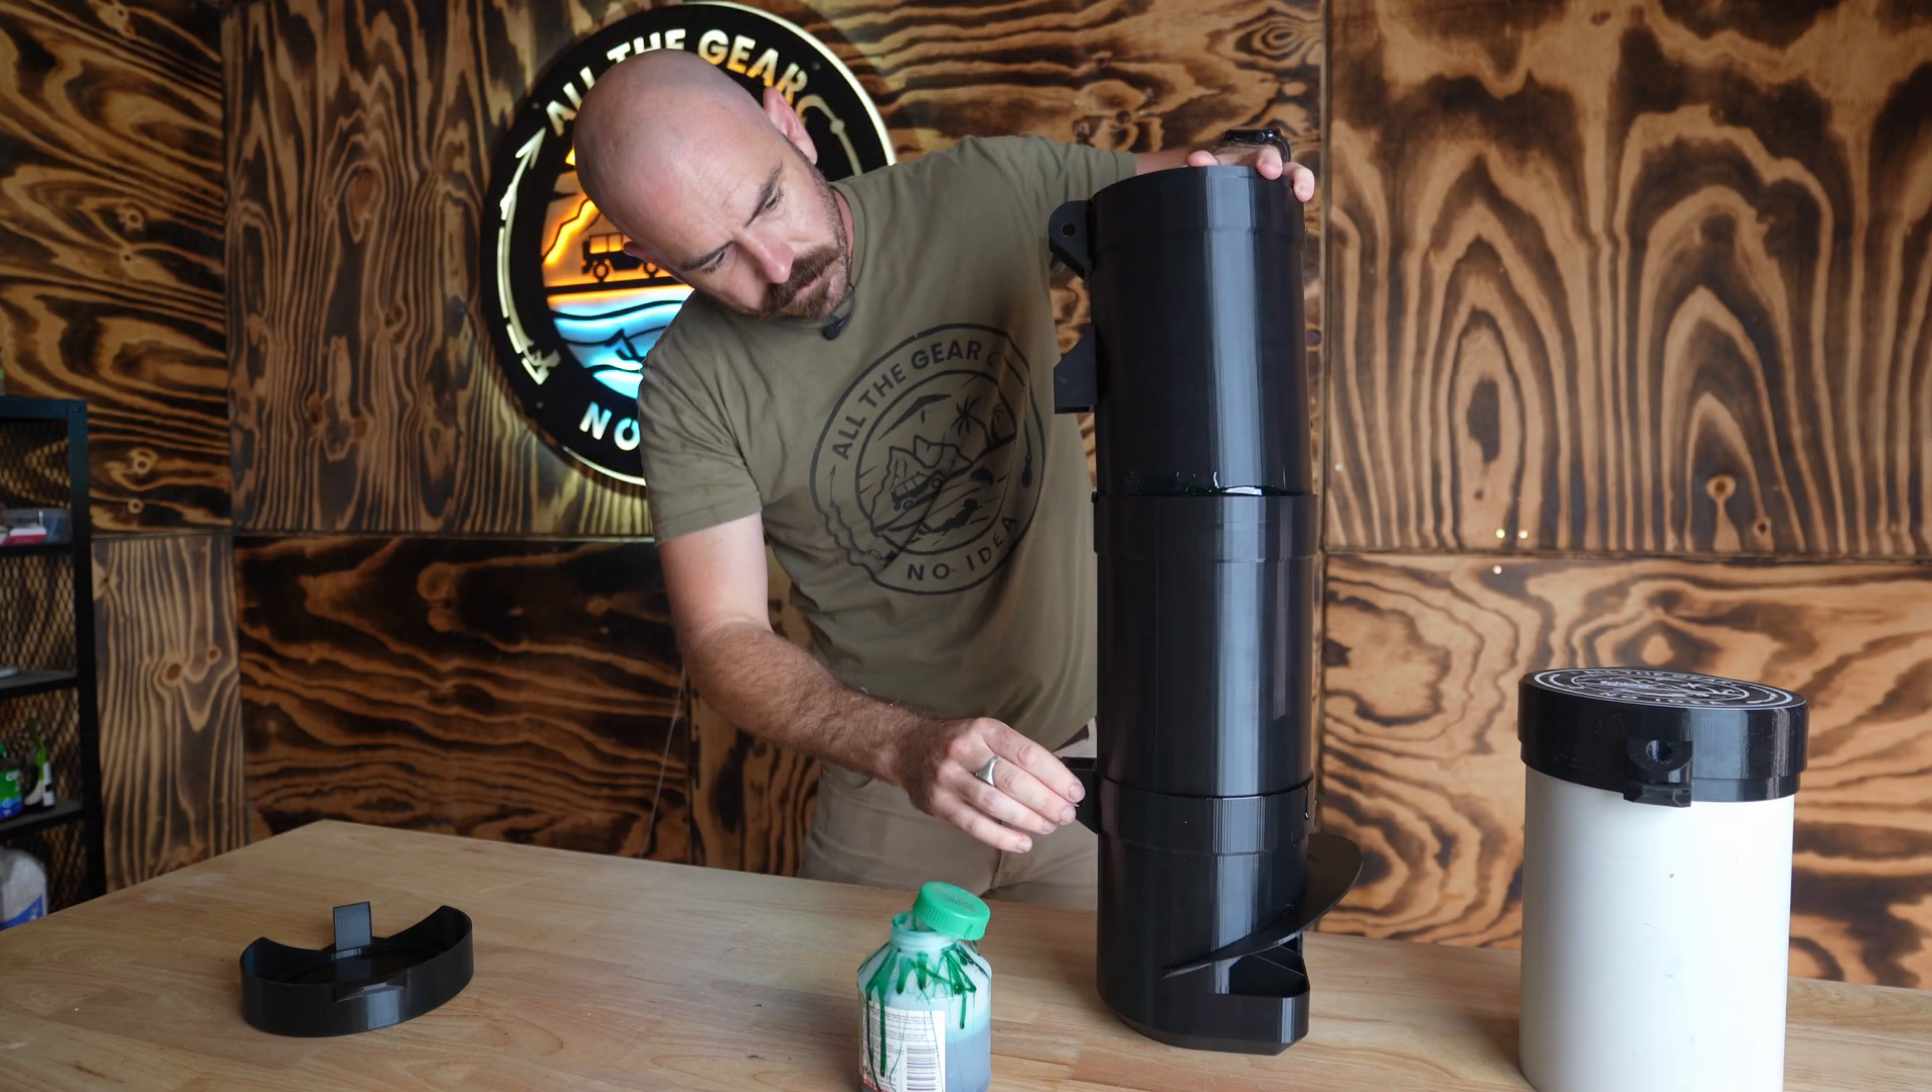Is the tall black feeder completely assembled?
No.